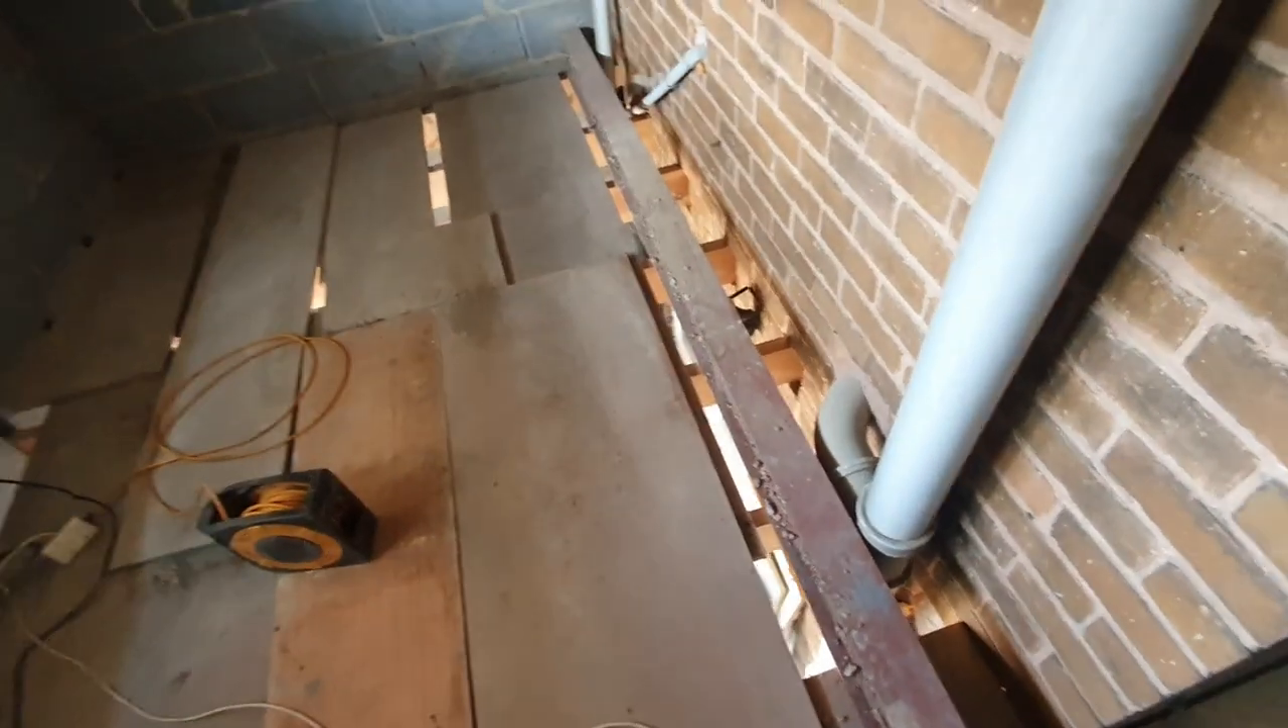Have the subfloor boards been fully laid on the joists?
No.